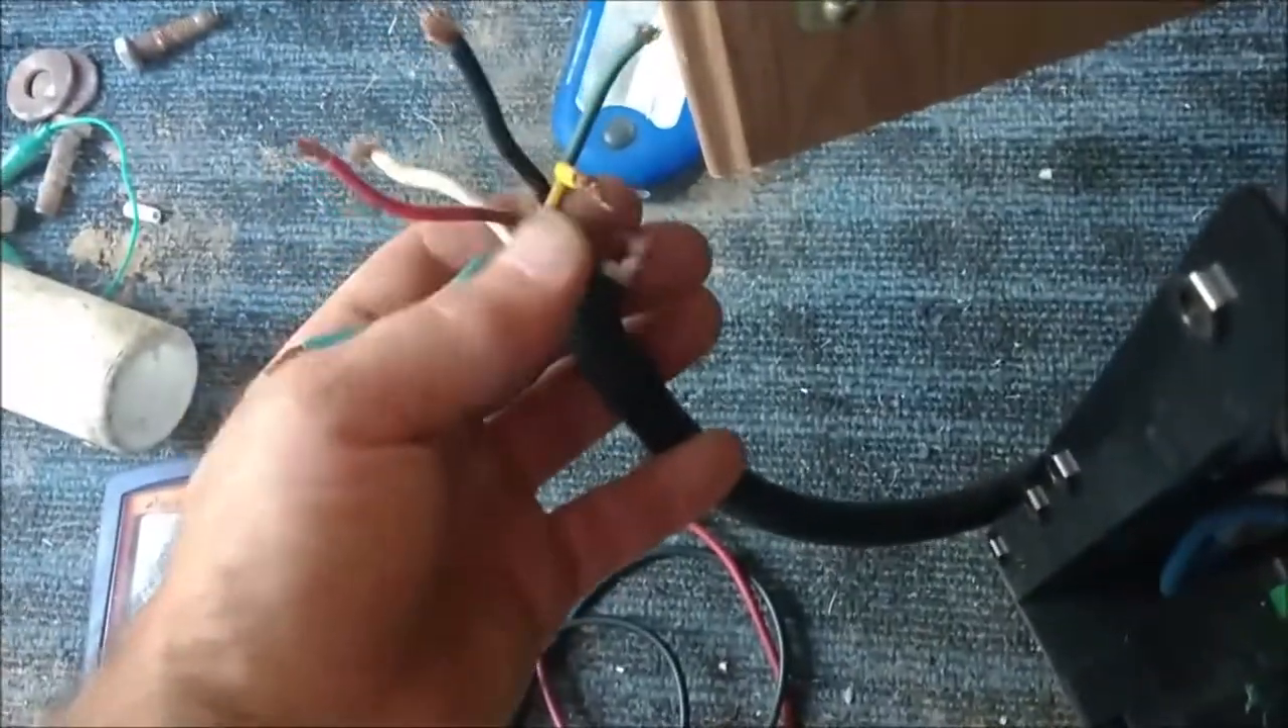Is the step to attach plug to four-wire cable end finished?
No.